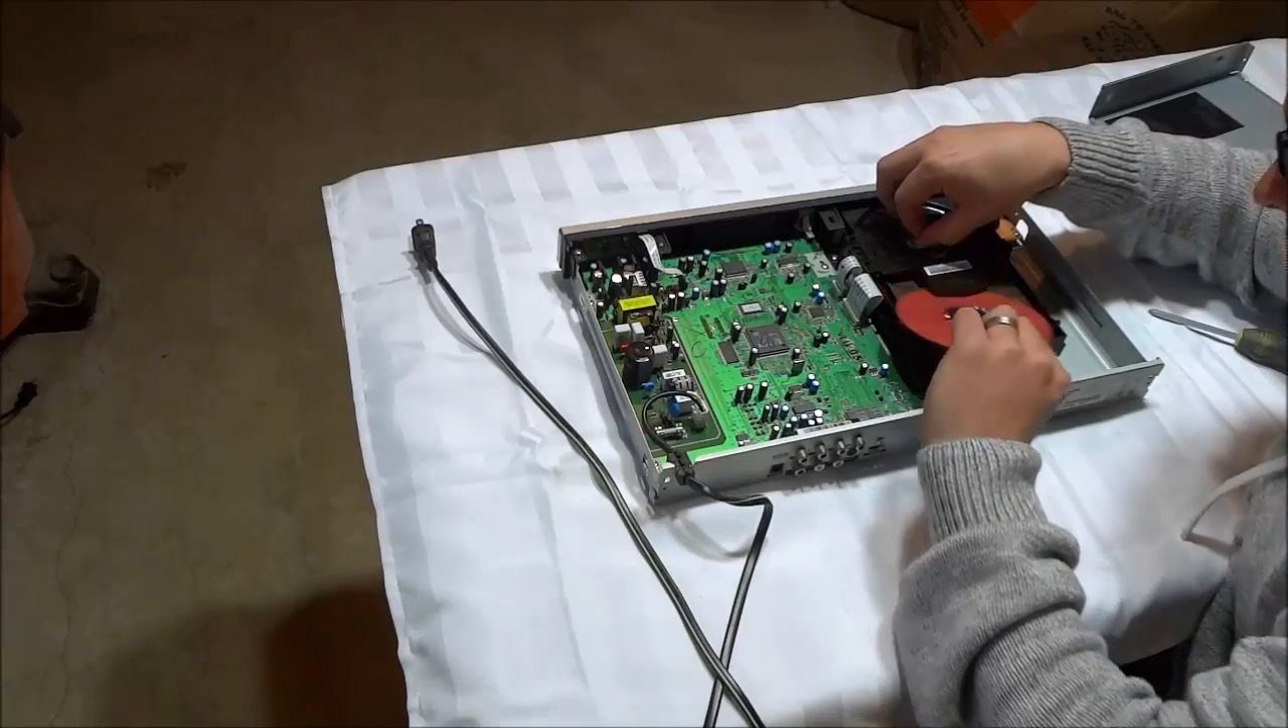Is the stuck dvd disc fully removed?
No.